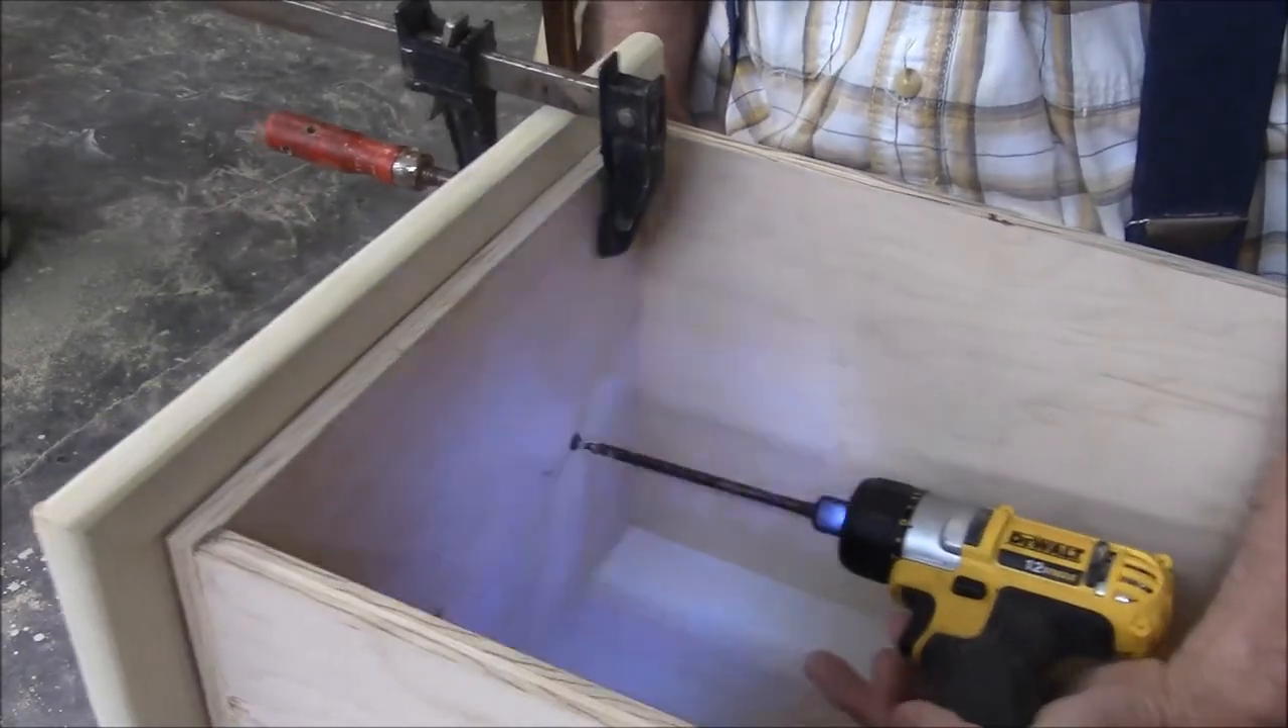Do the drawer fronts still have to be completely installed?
Yes.